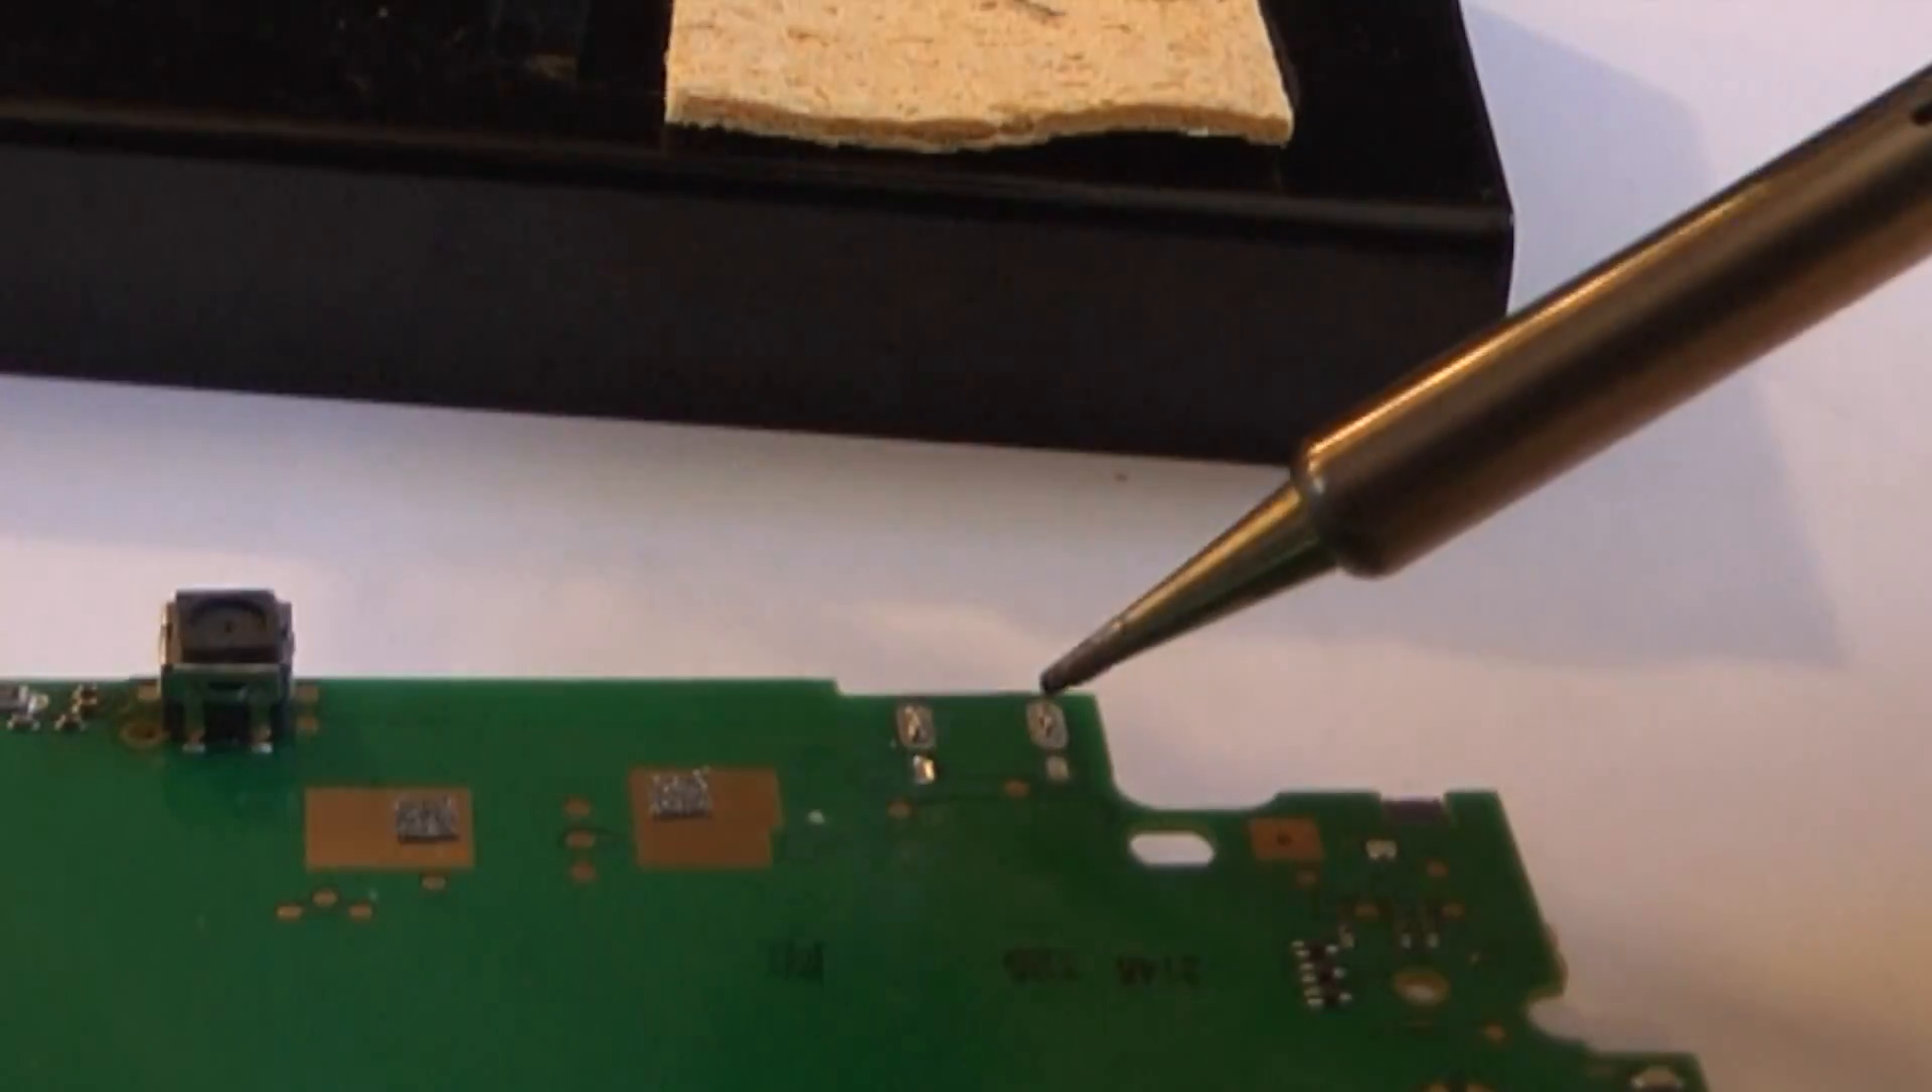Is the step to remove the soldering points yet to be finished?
Yes.